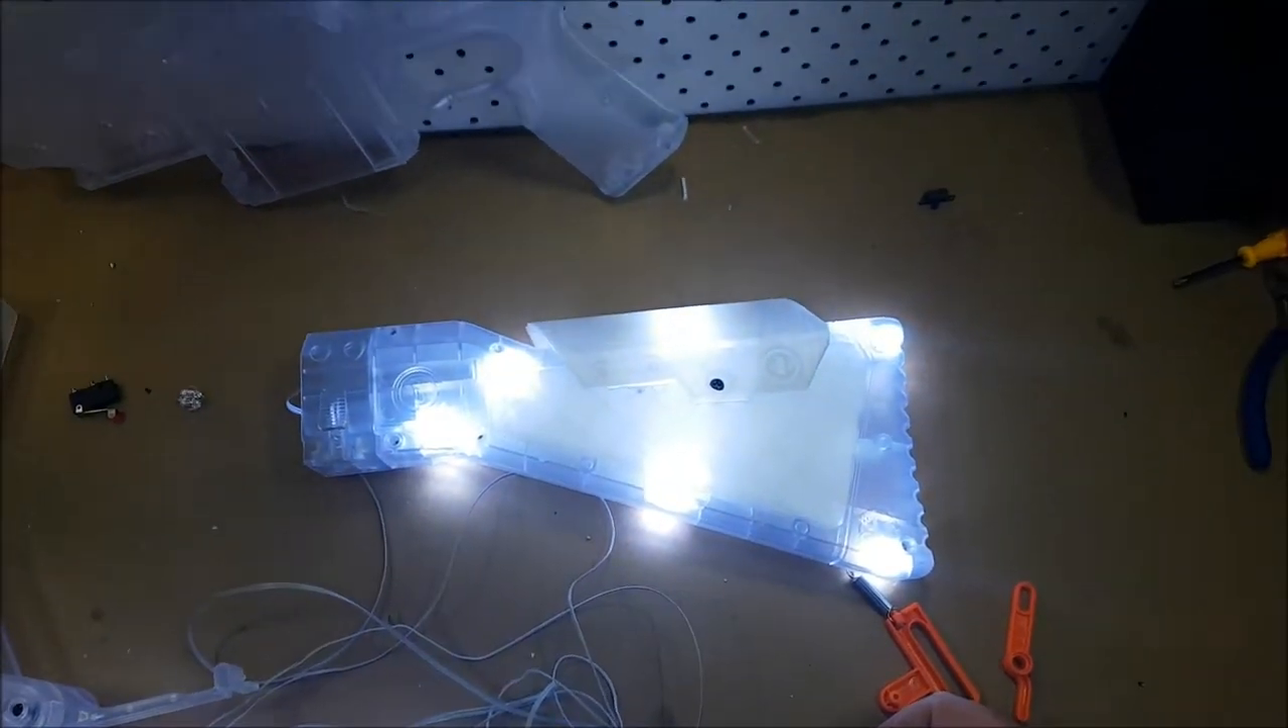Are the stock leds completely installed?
Yes.